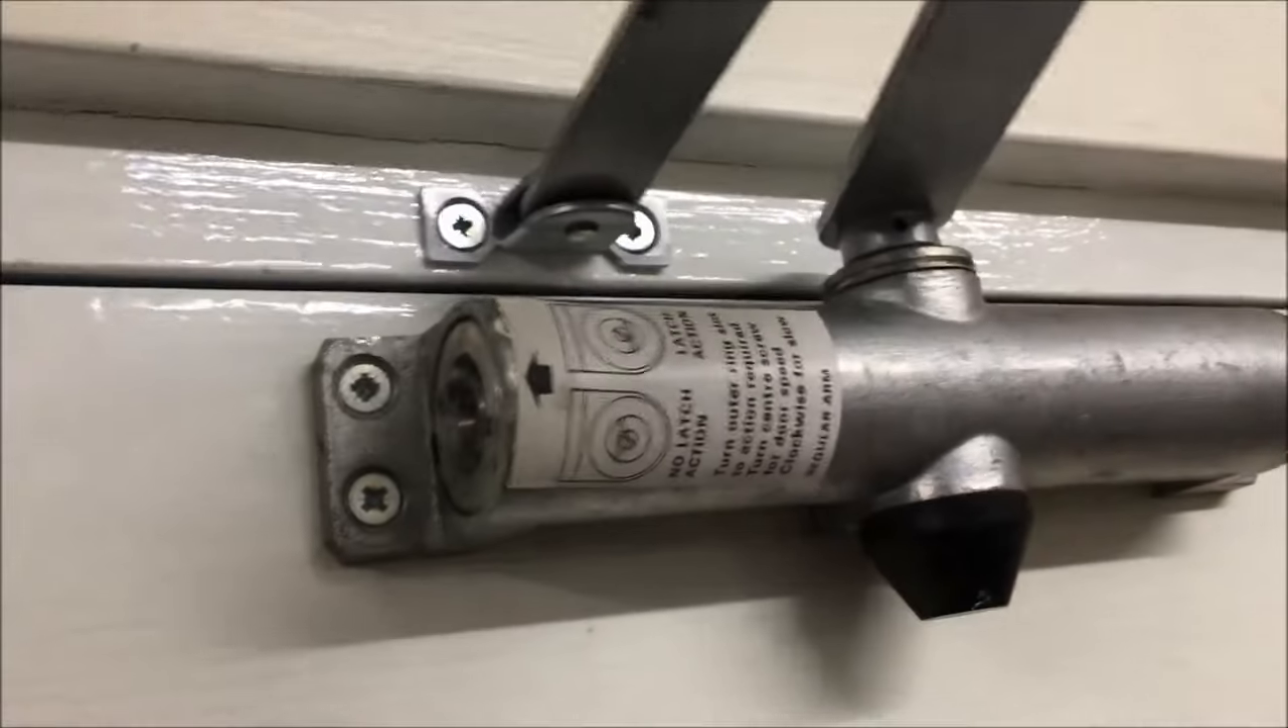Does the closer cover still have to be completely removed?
No.